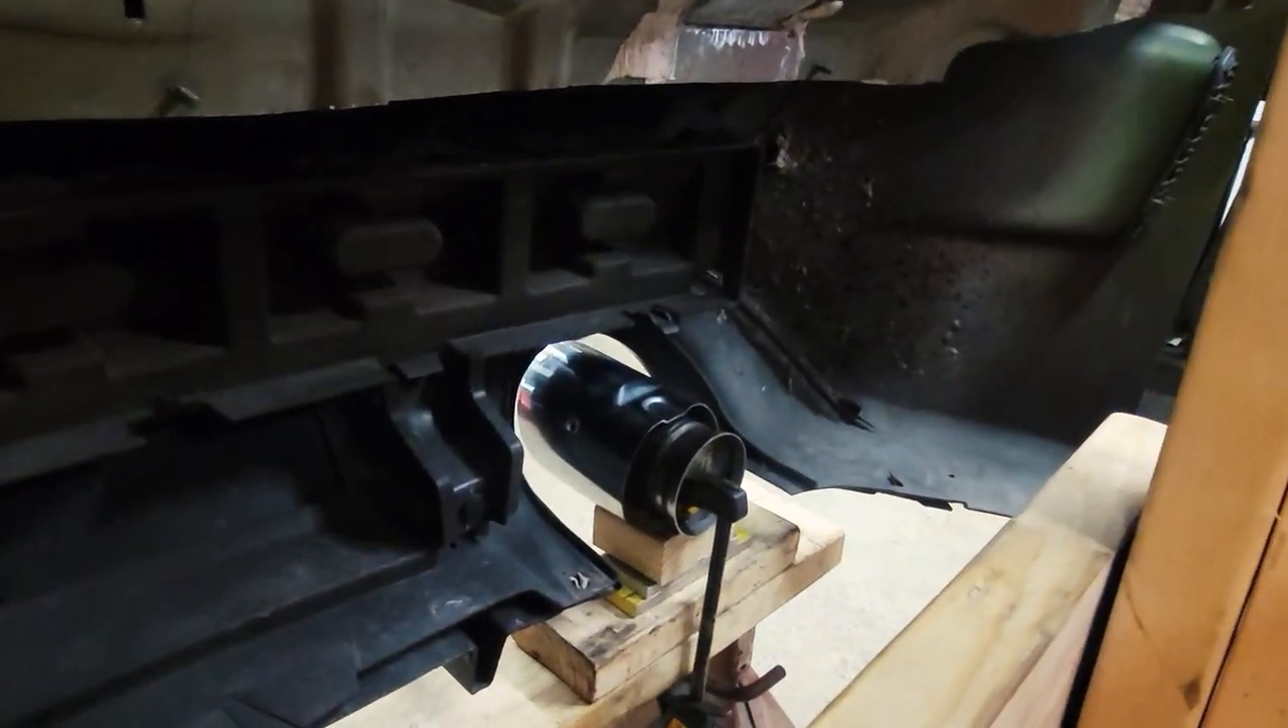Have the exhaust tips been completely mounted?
No.